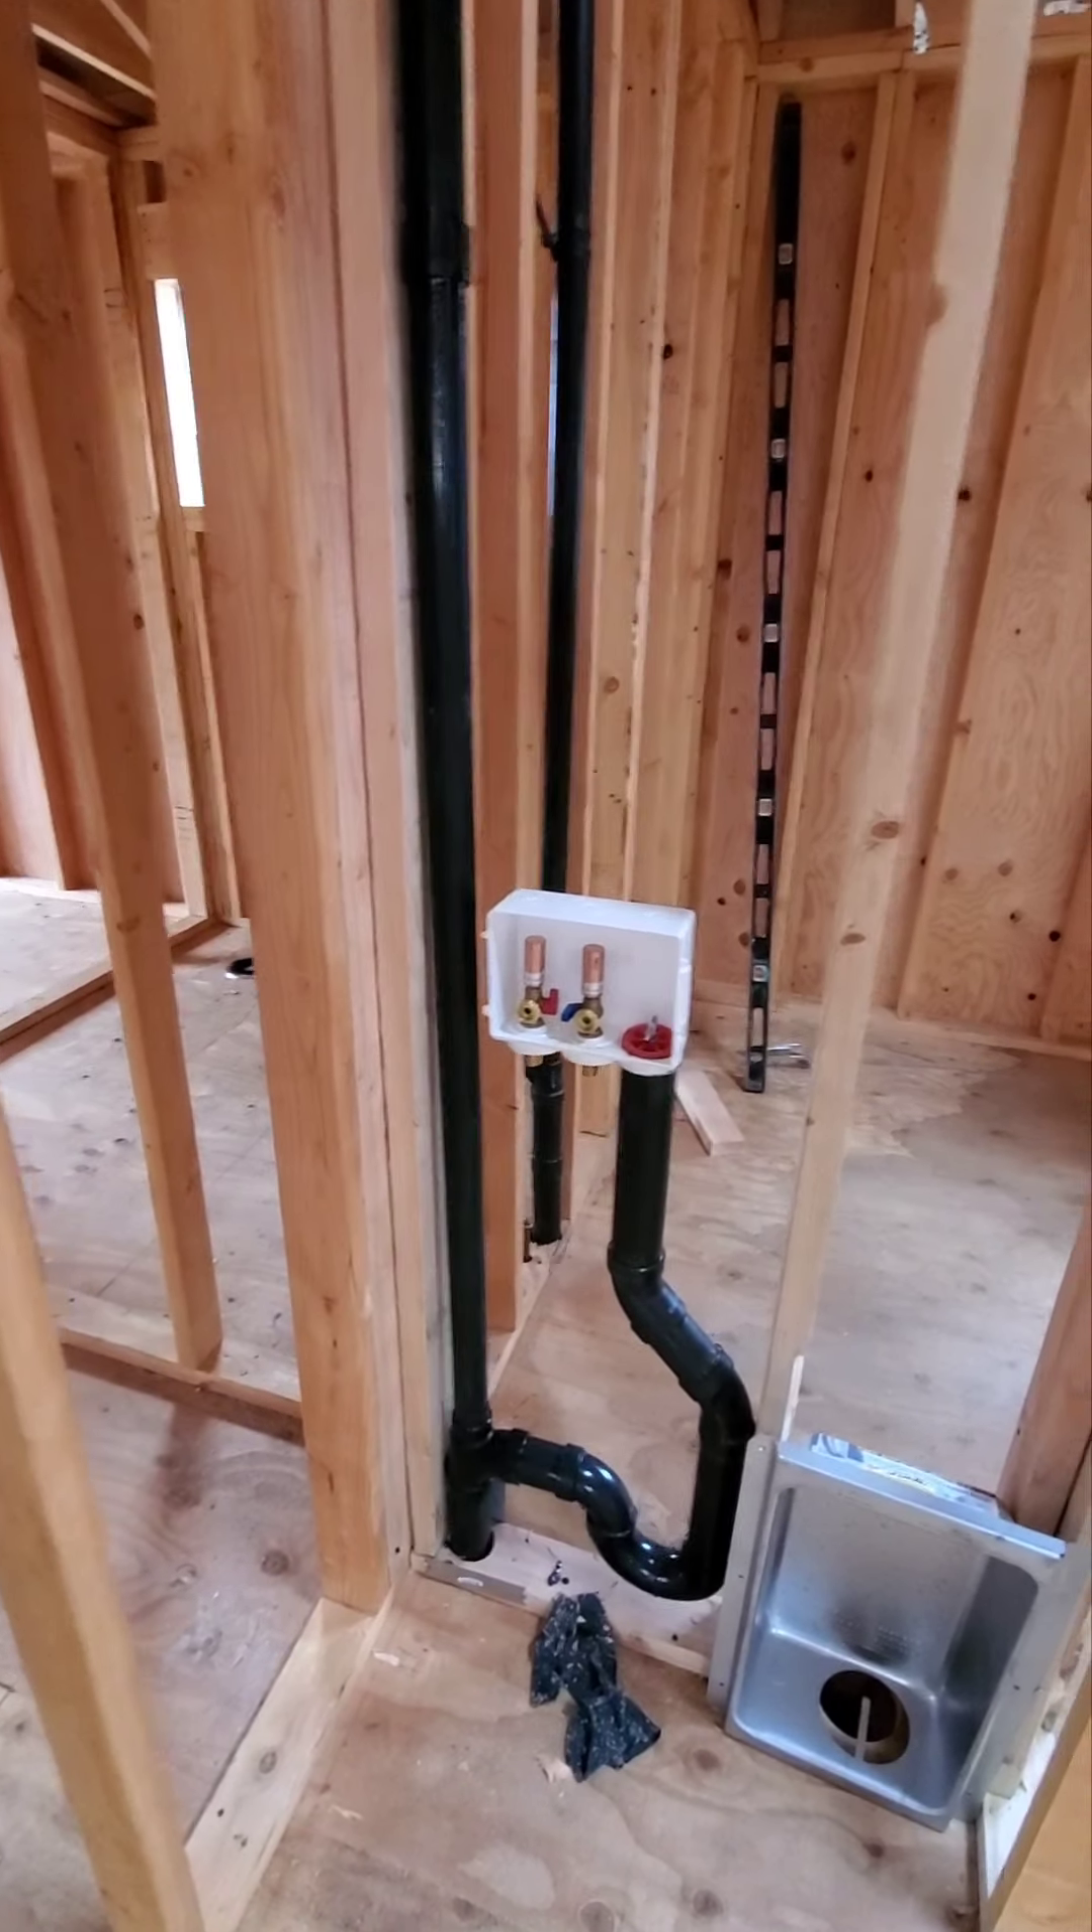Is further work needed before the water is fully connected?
Yes.